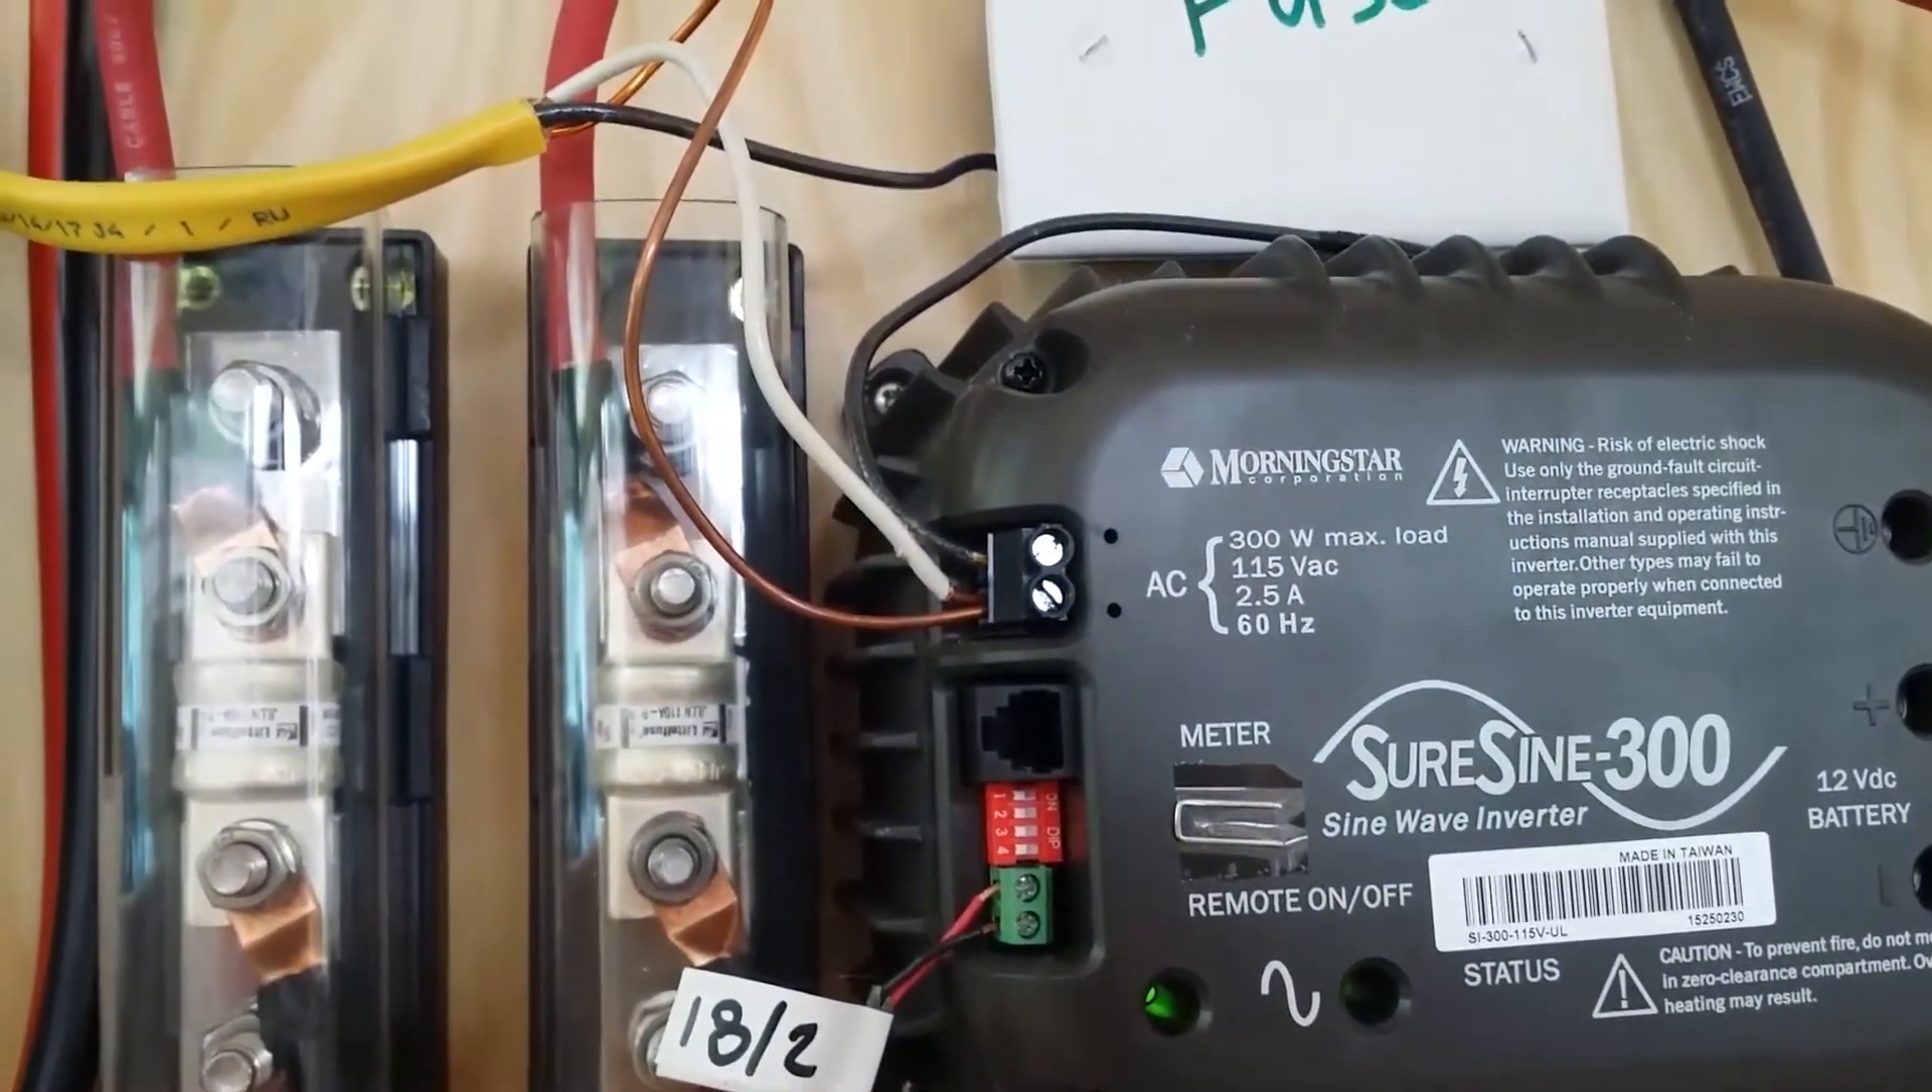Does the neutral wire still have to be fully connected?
No.